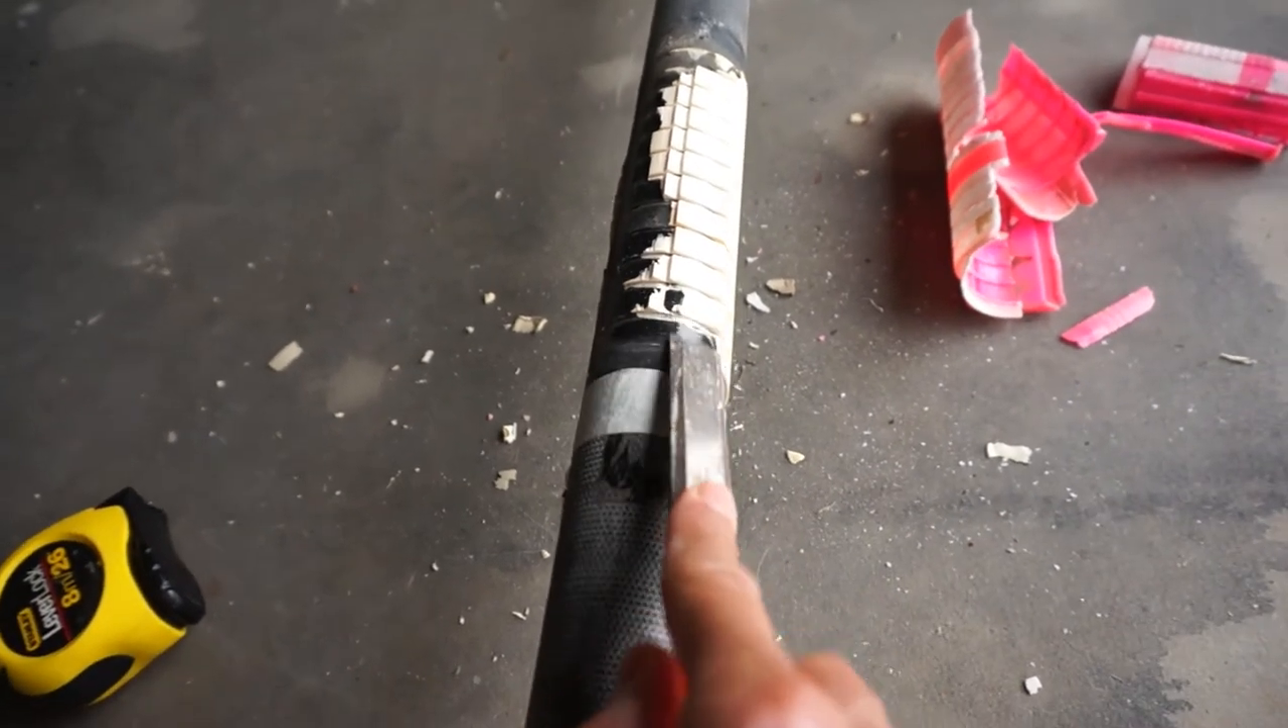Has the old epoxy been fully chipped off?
No.